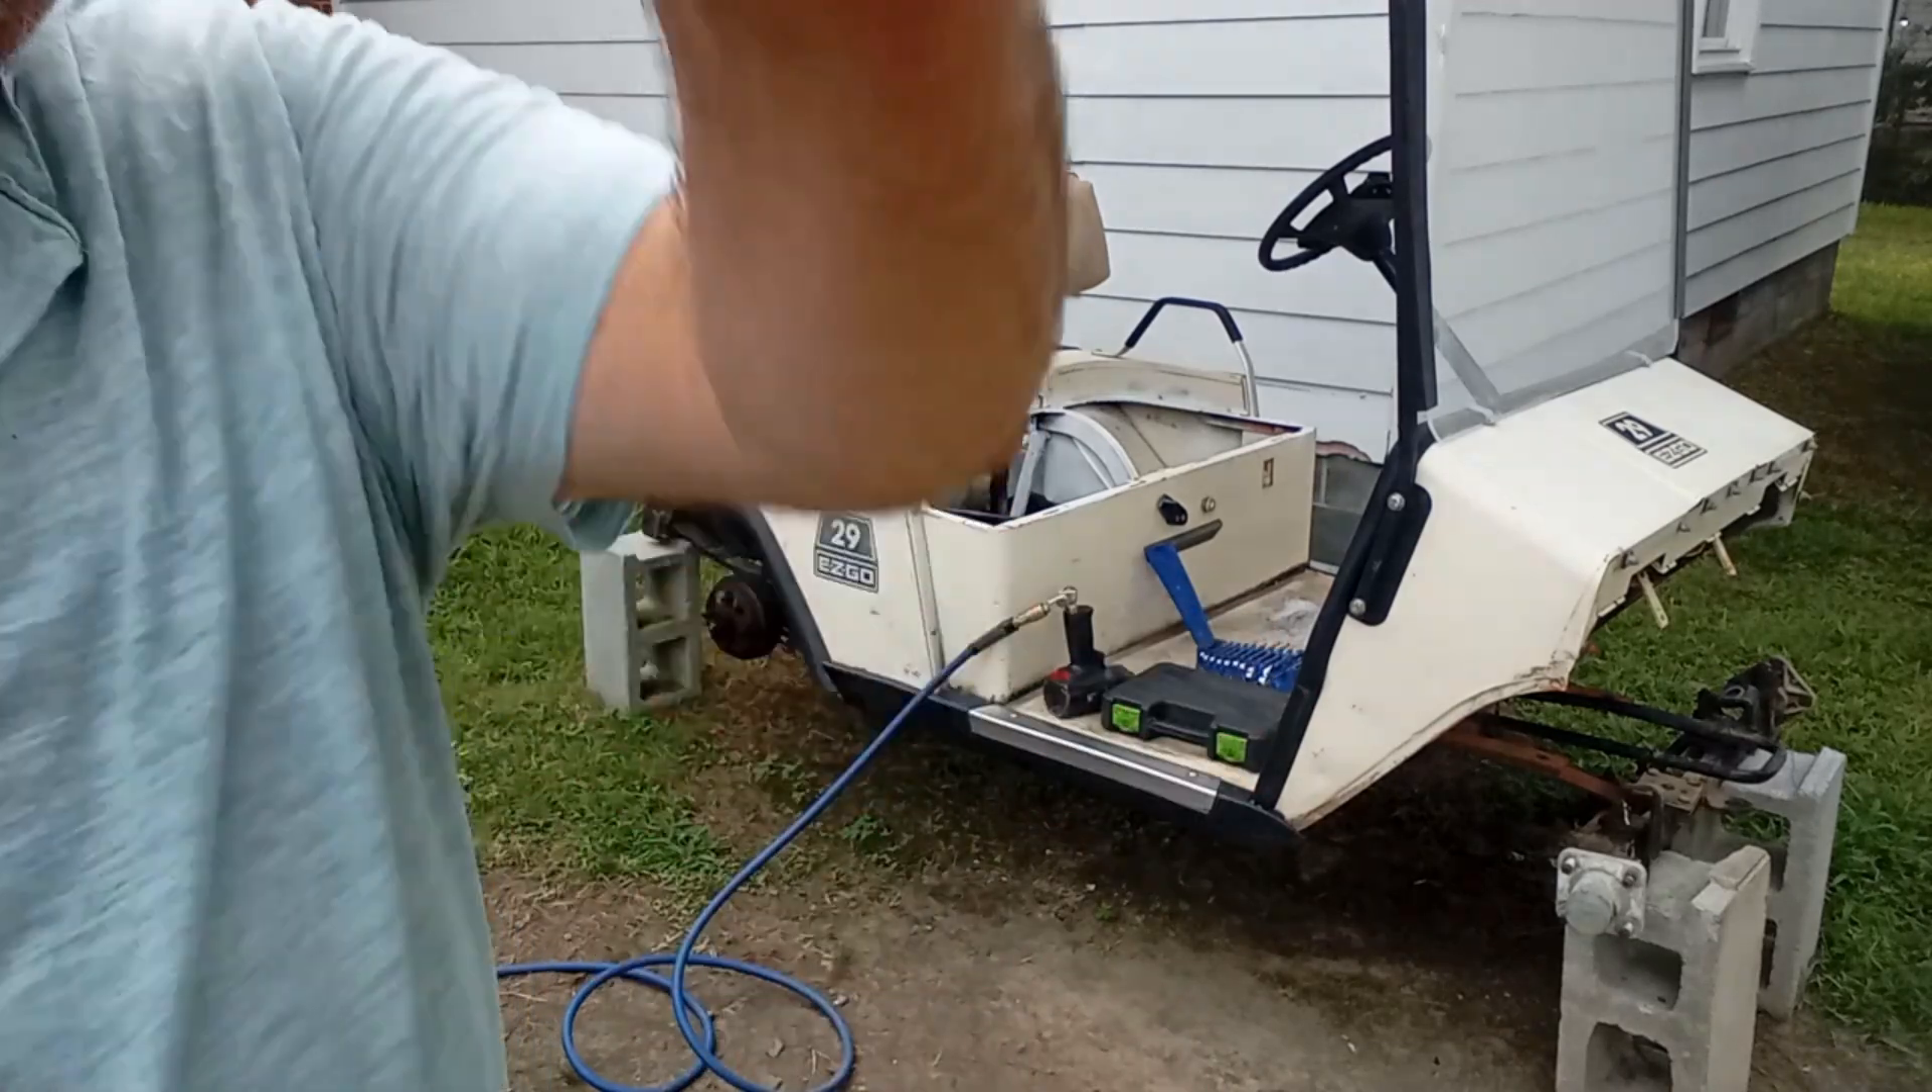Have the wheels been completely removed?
Yes.